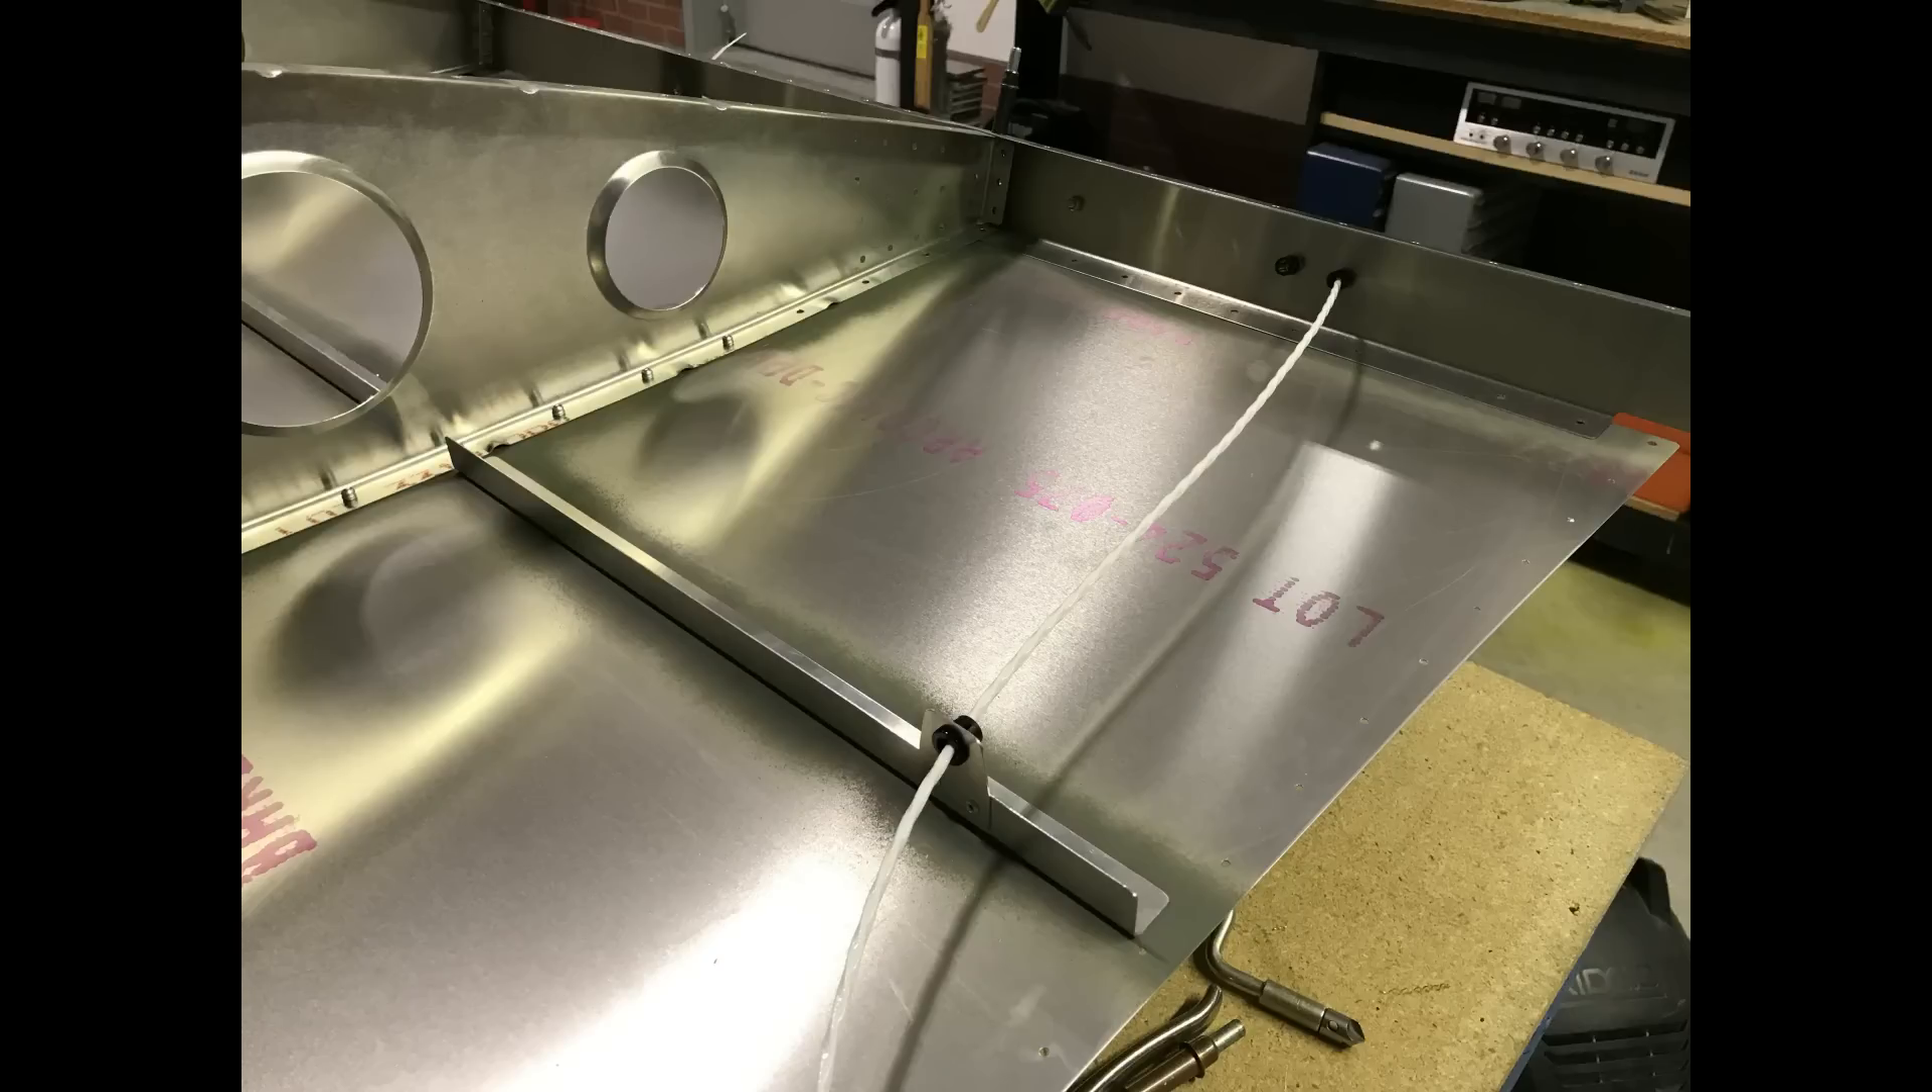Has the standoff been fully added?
Yes.